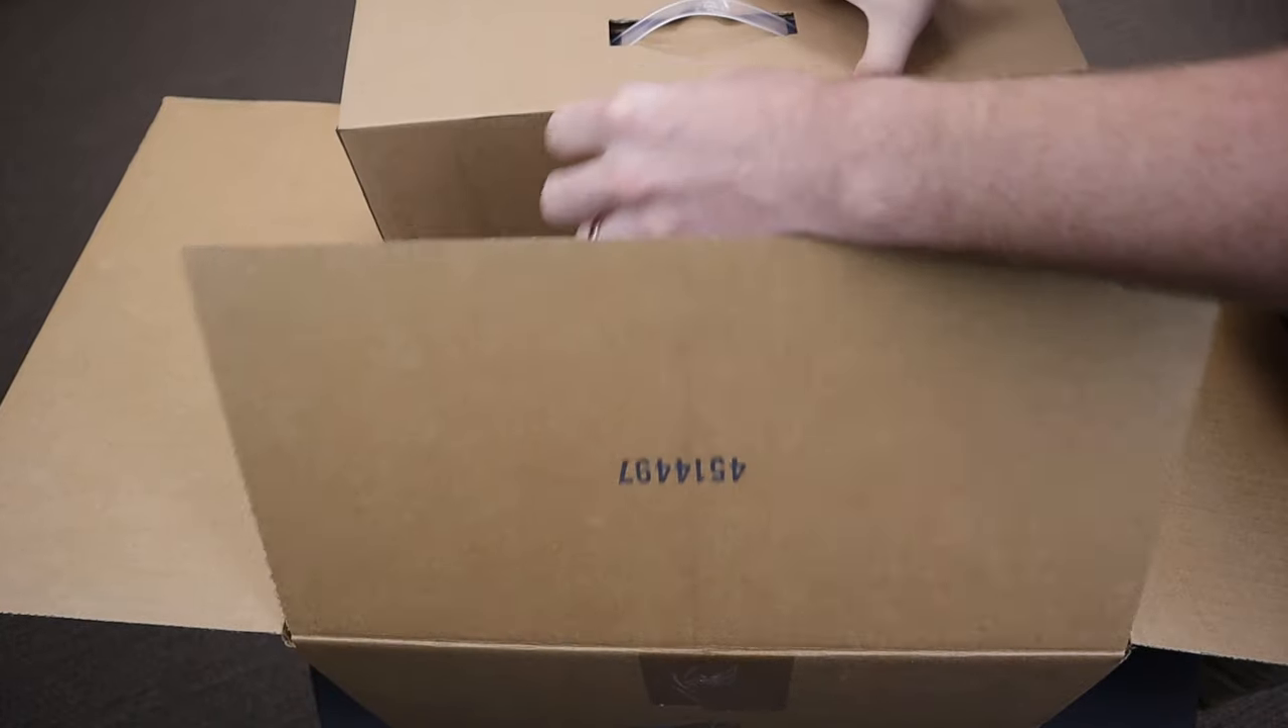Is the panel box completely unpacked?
No.